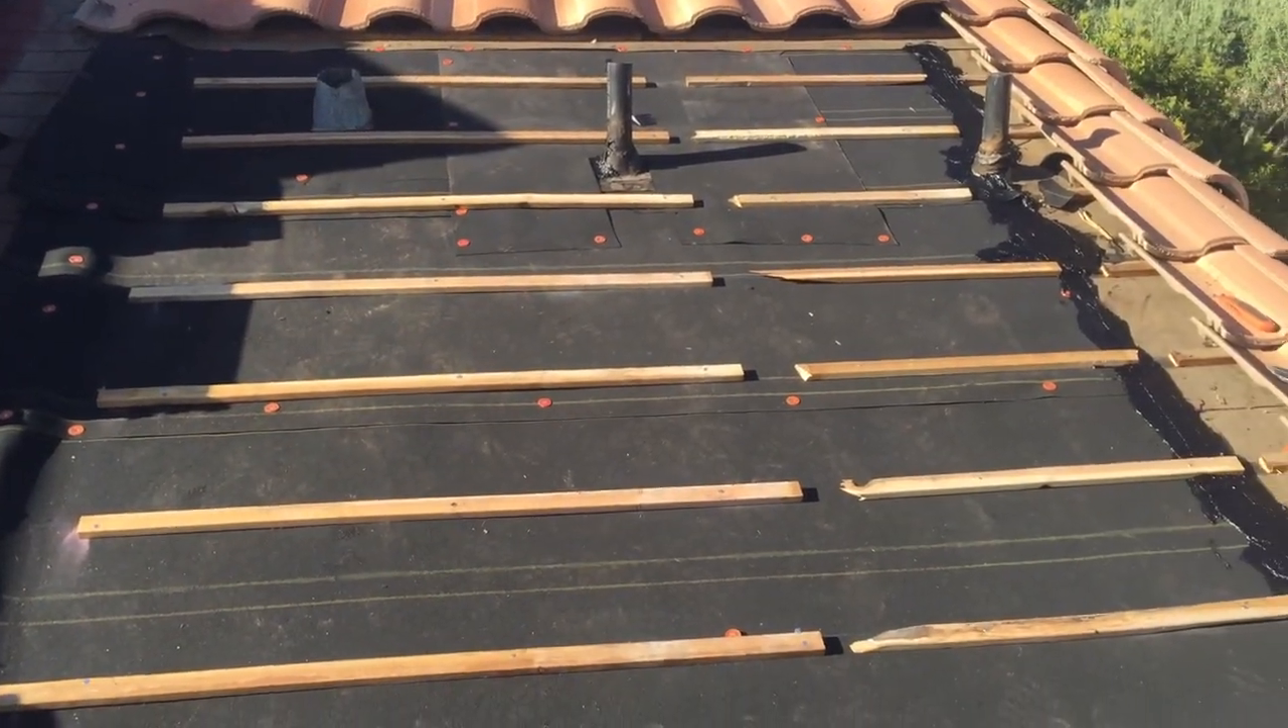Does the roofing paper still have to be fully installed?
No.